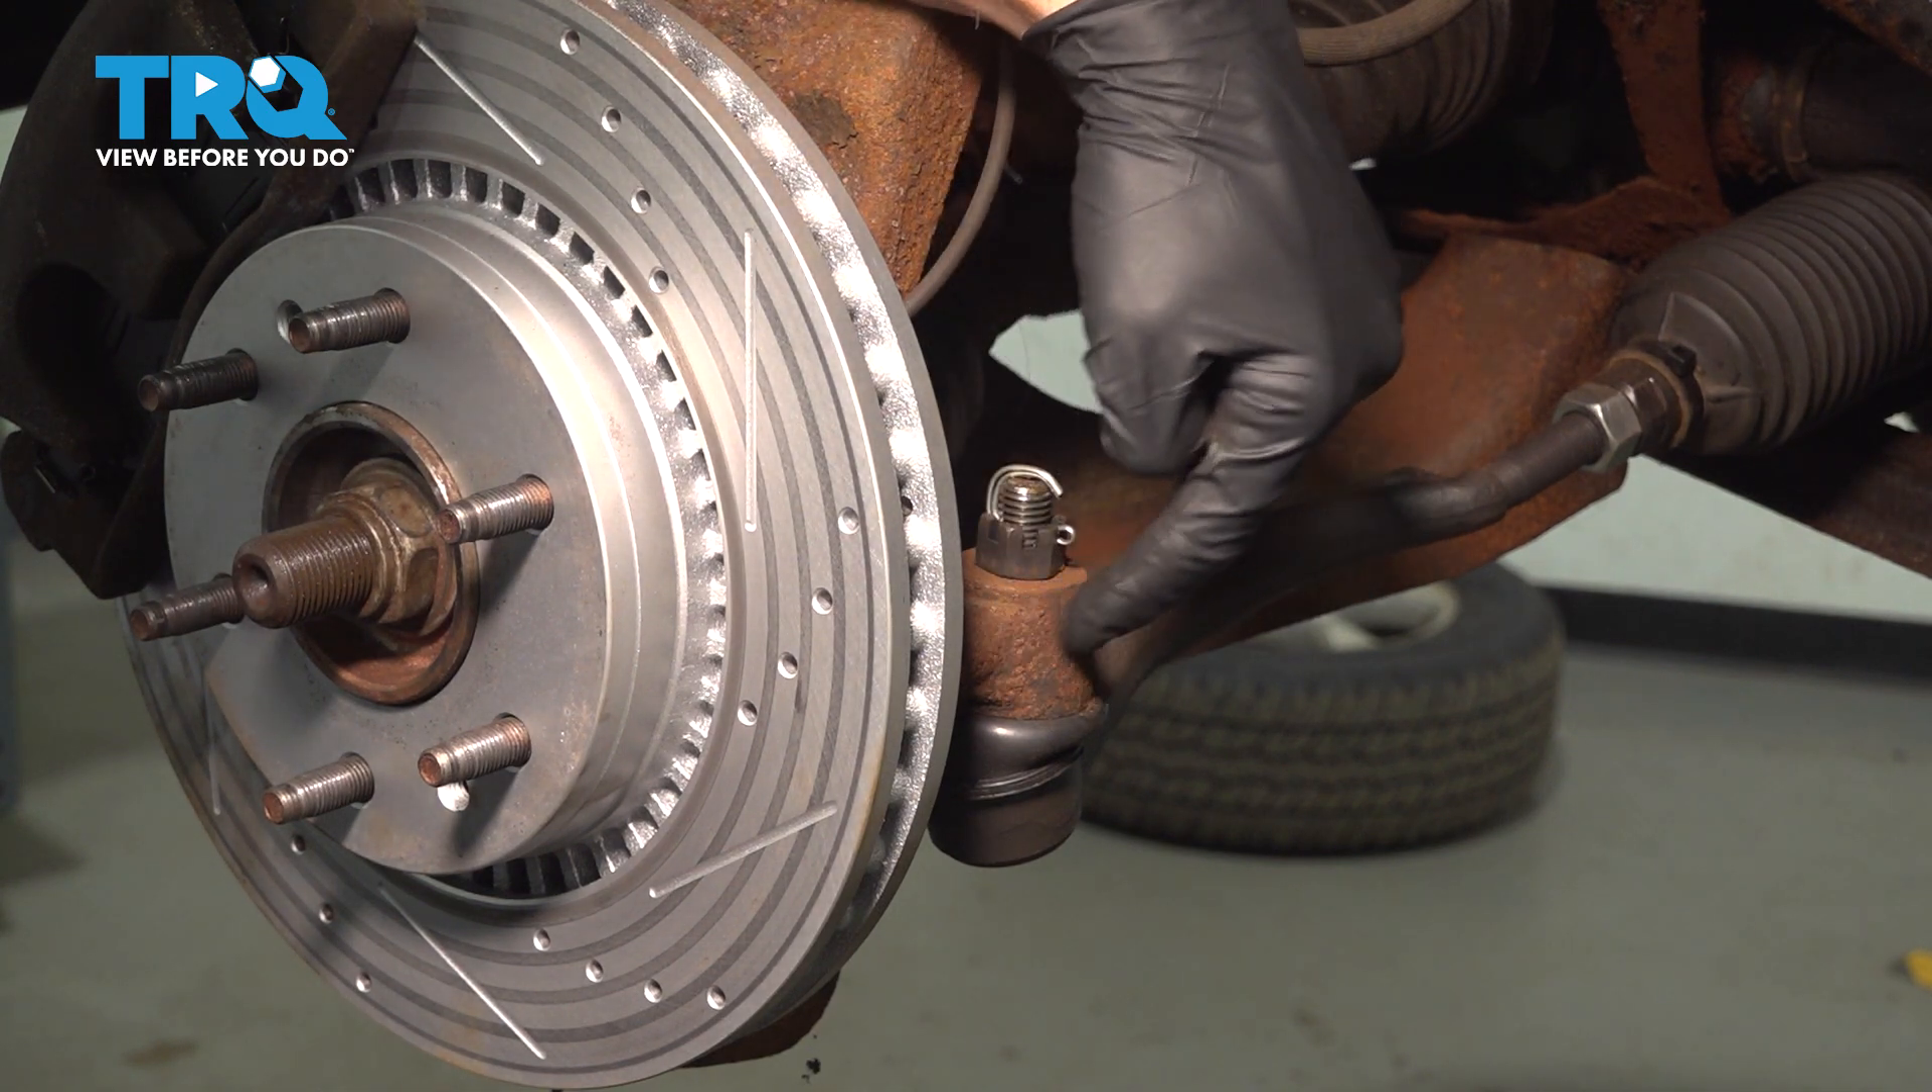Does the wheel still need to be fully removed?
No.